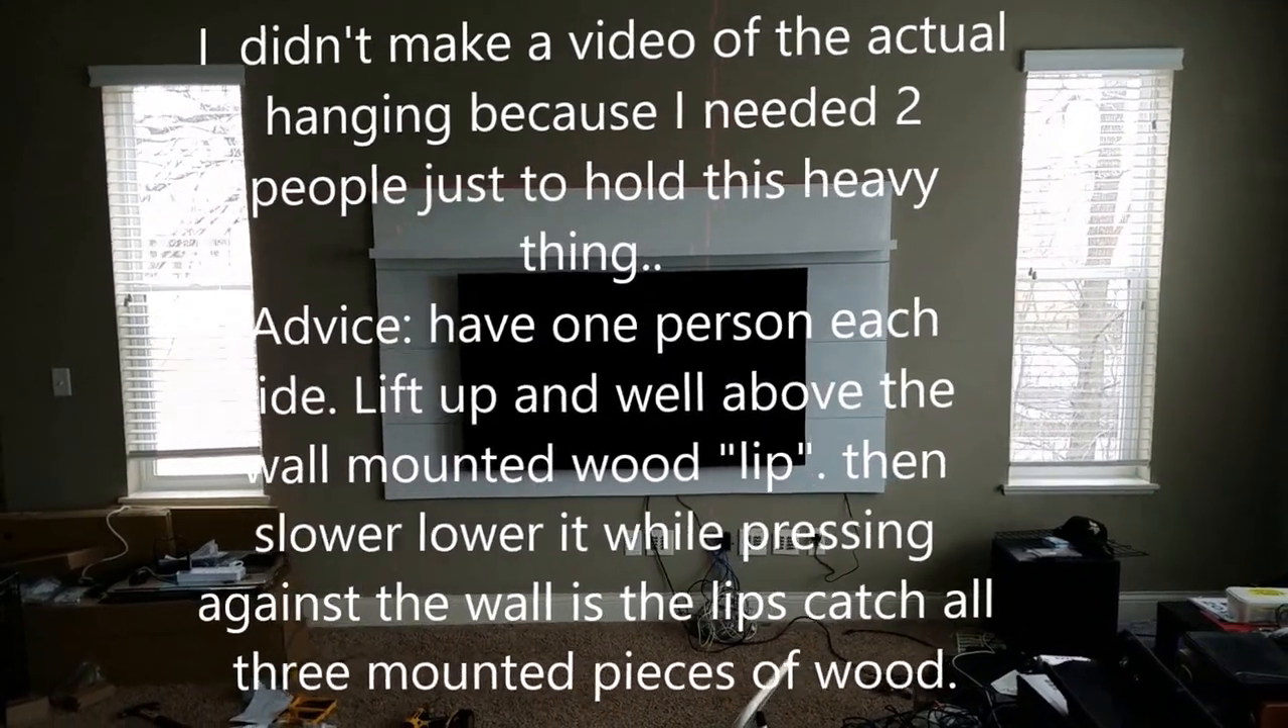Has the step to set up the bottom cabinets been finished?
No.